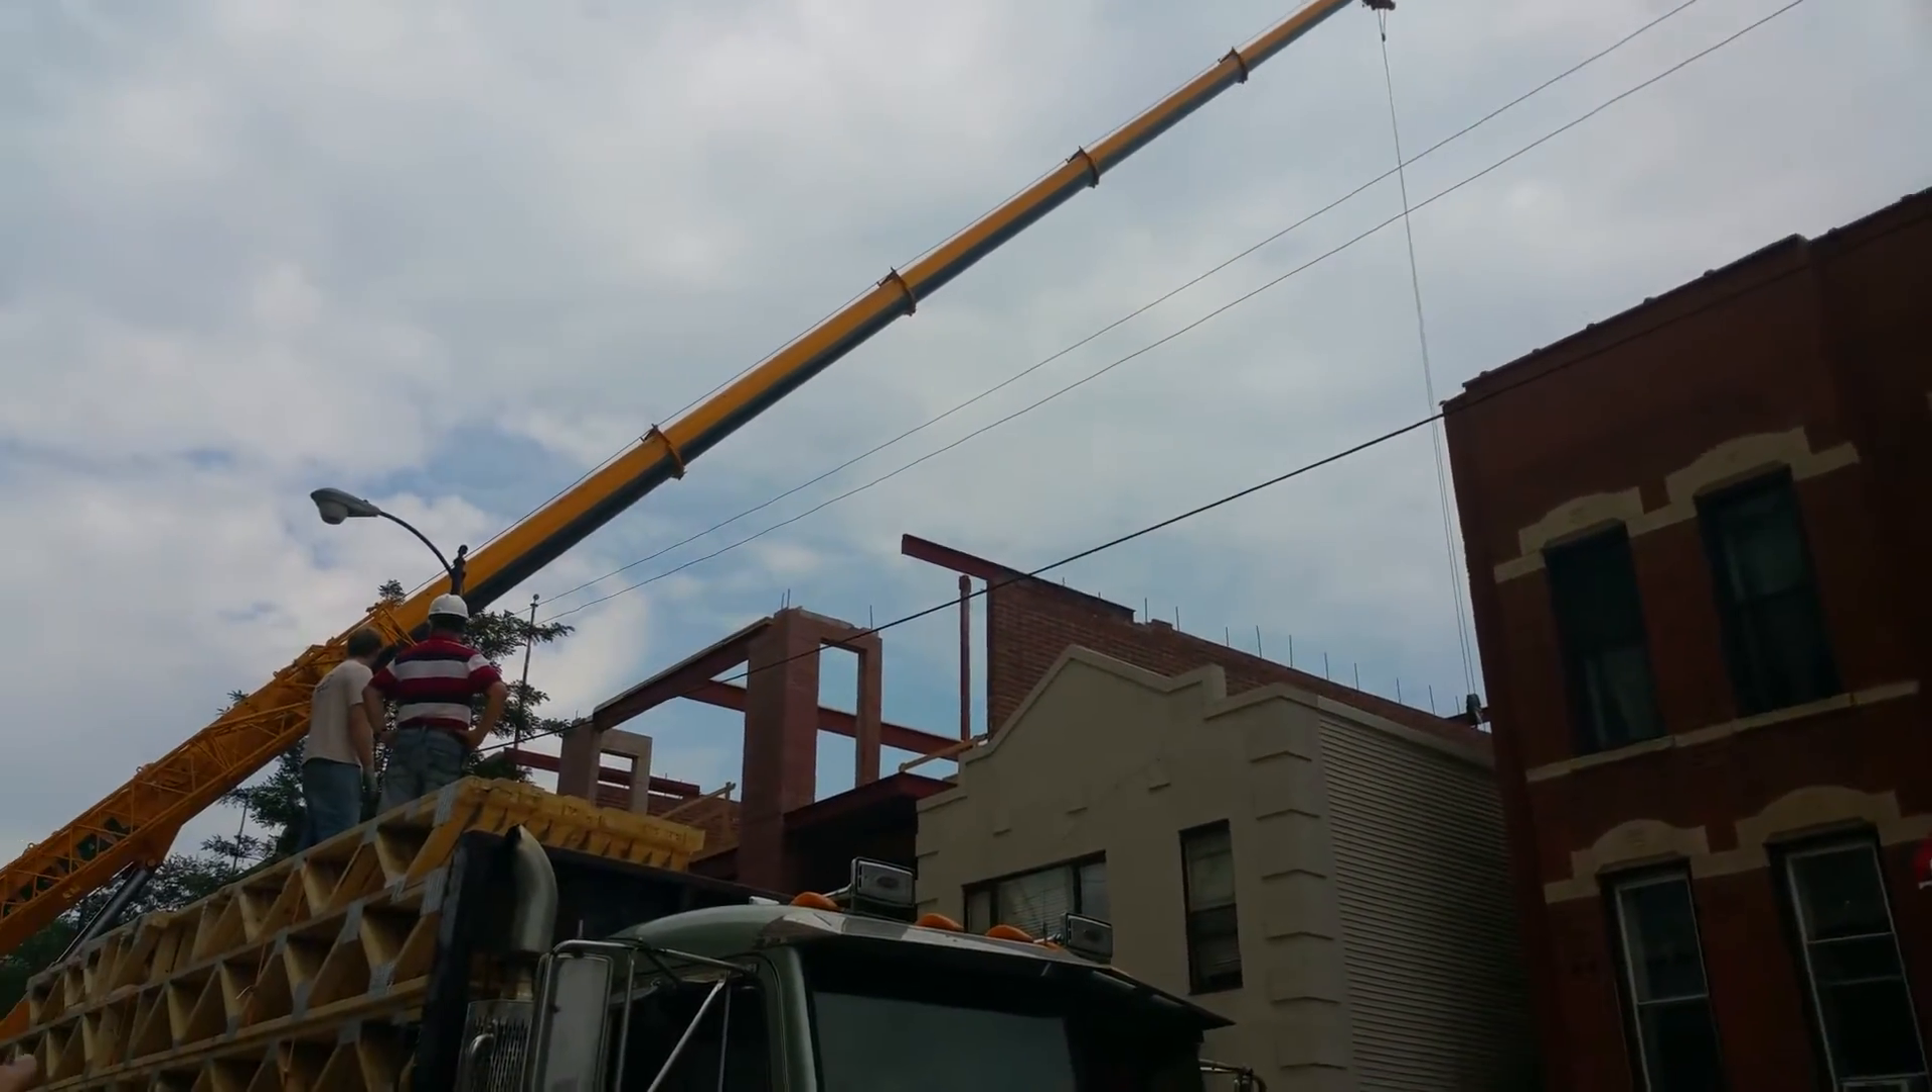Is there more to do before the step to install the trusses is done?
Yes.